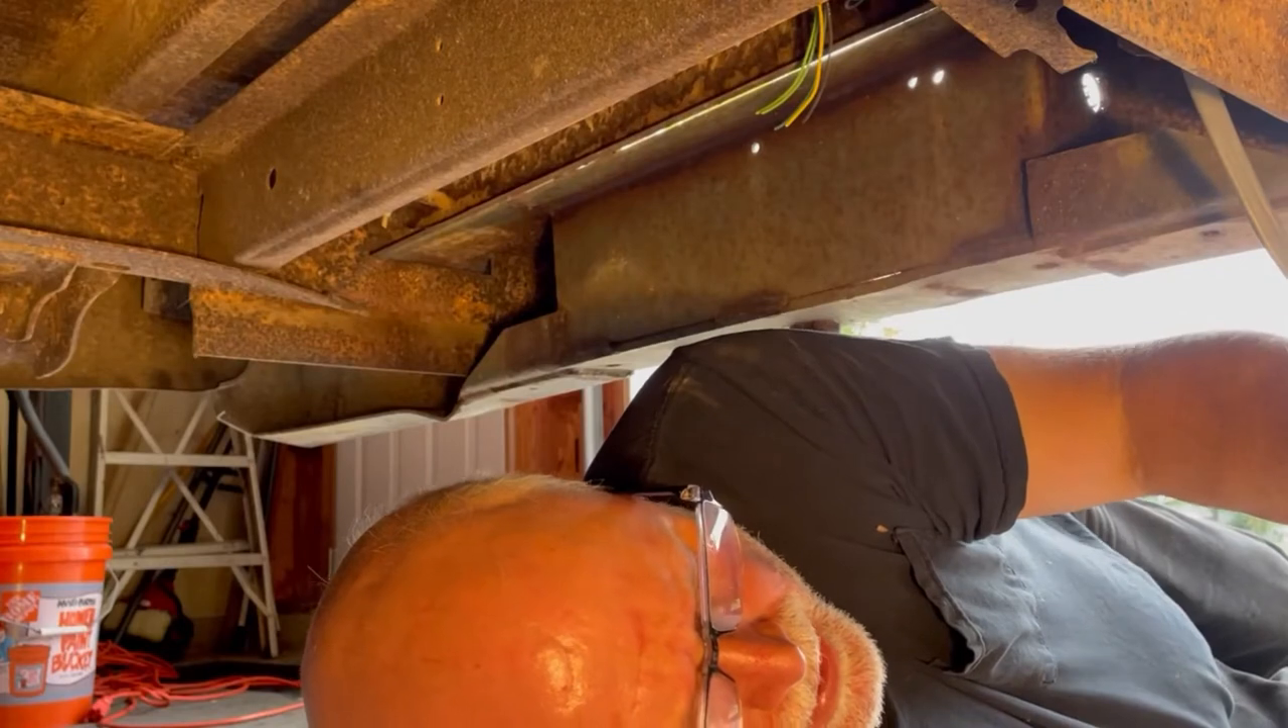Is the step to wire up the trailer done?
No.